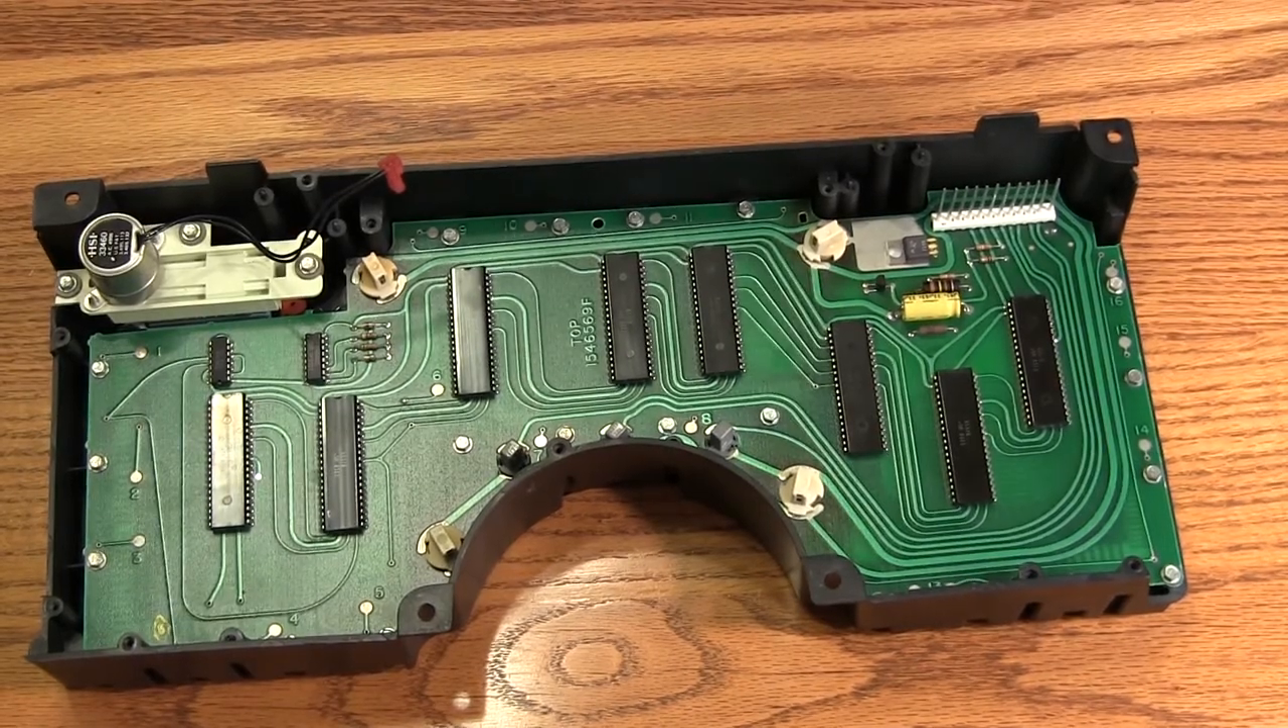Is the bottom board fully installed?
Yes.